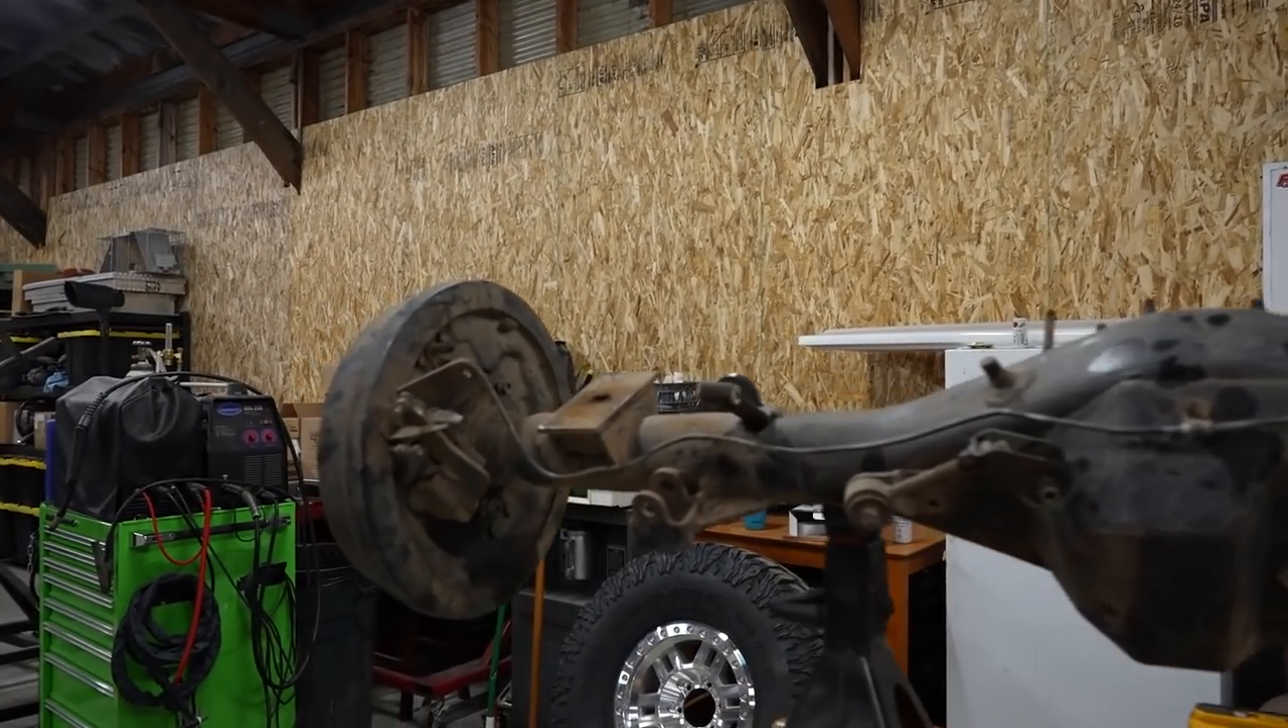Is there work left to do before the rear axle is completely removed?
No.